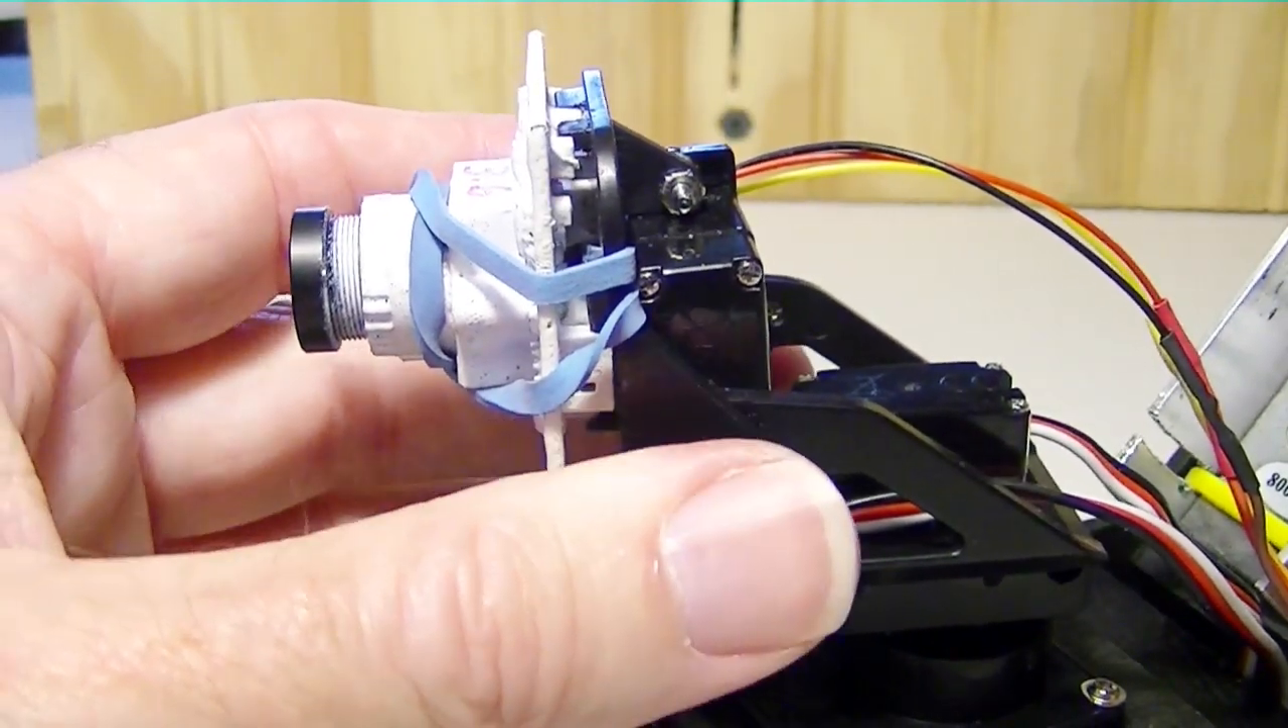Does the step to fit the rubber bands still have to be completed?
No.